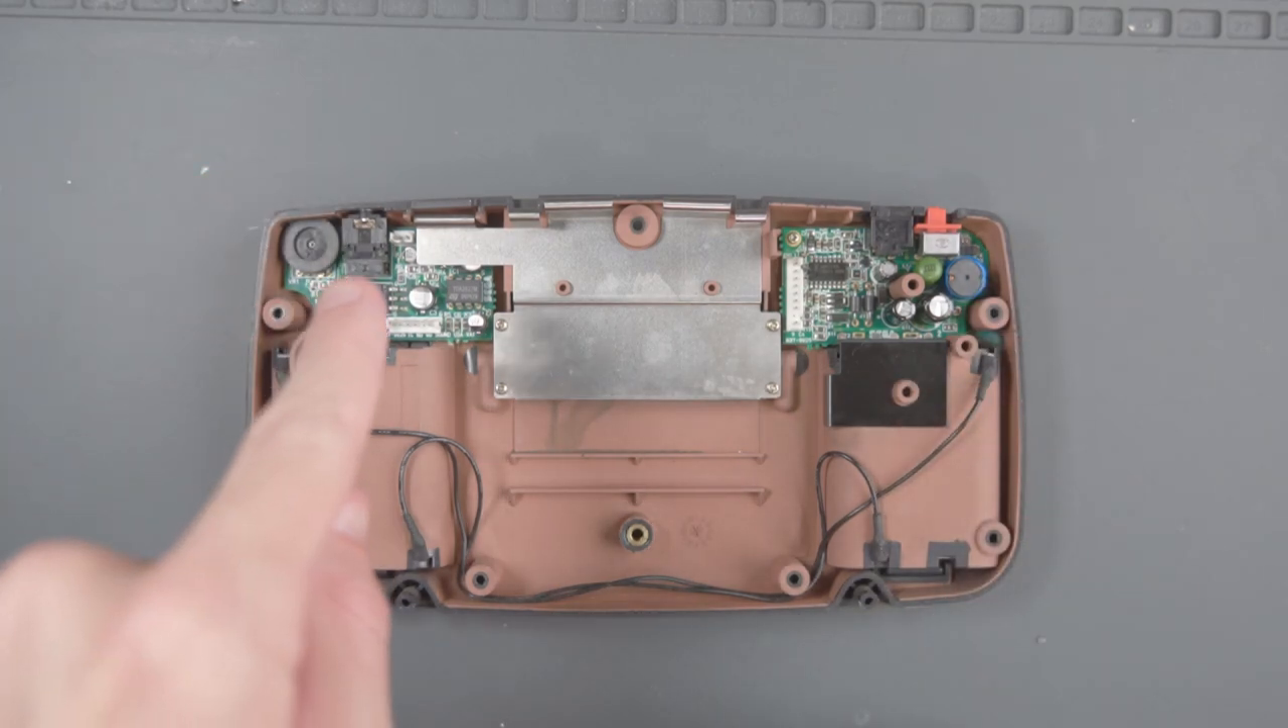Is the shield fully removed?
No.